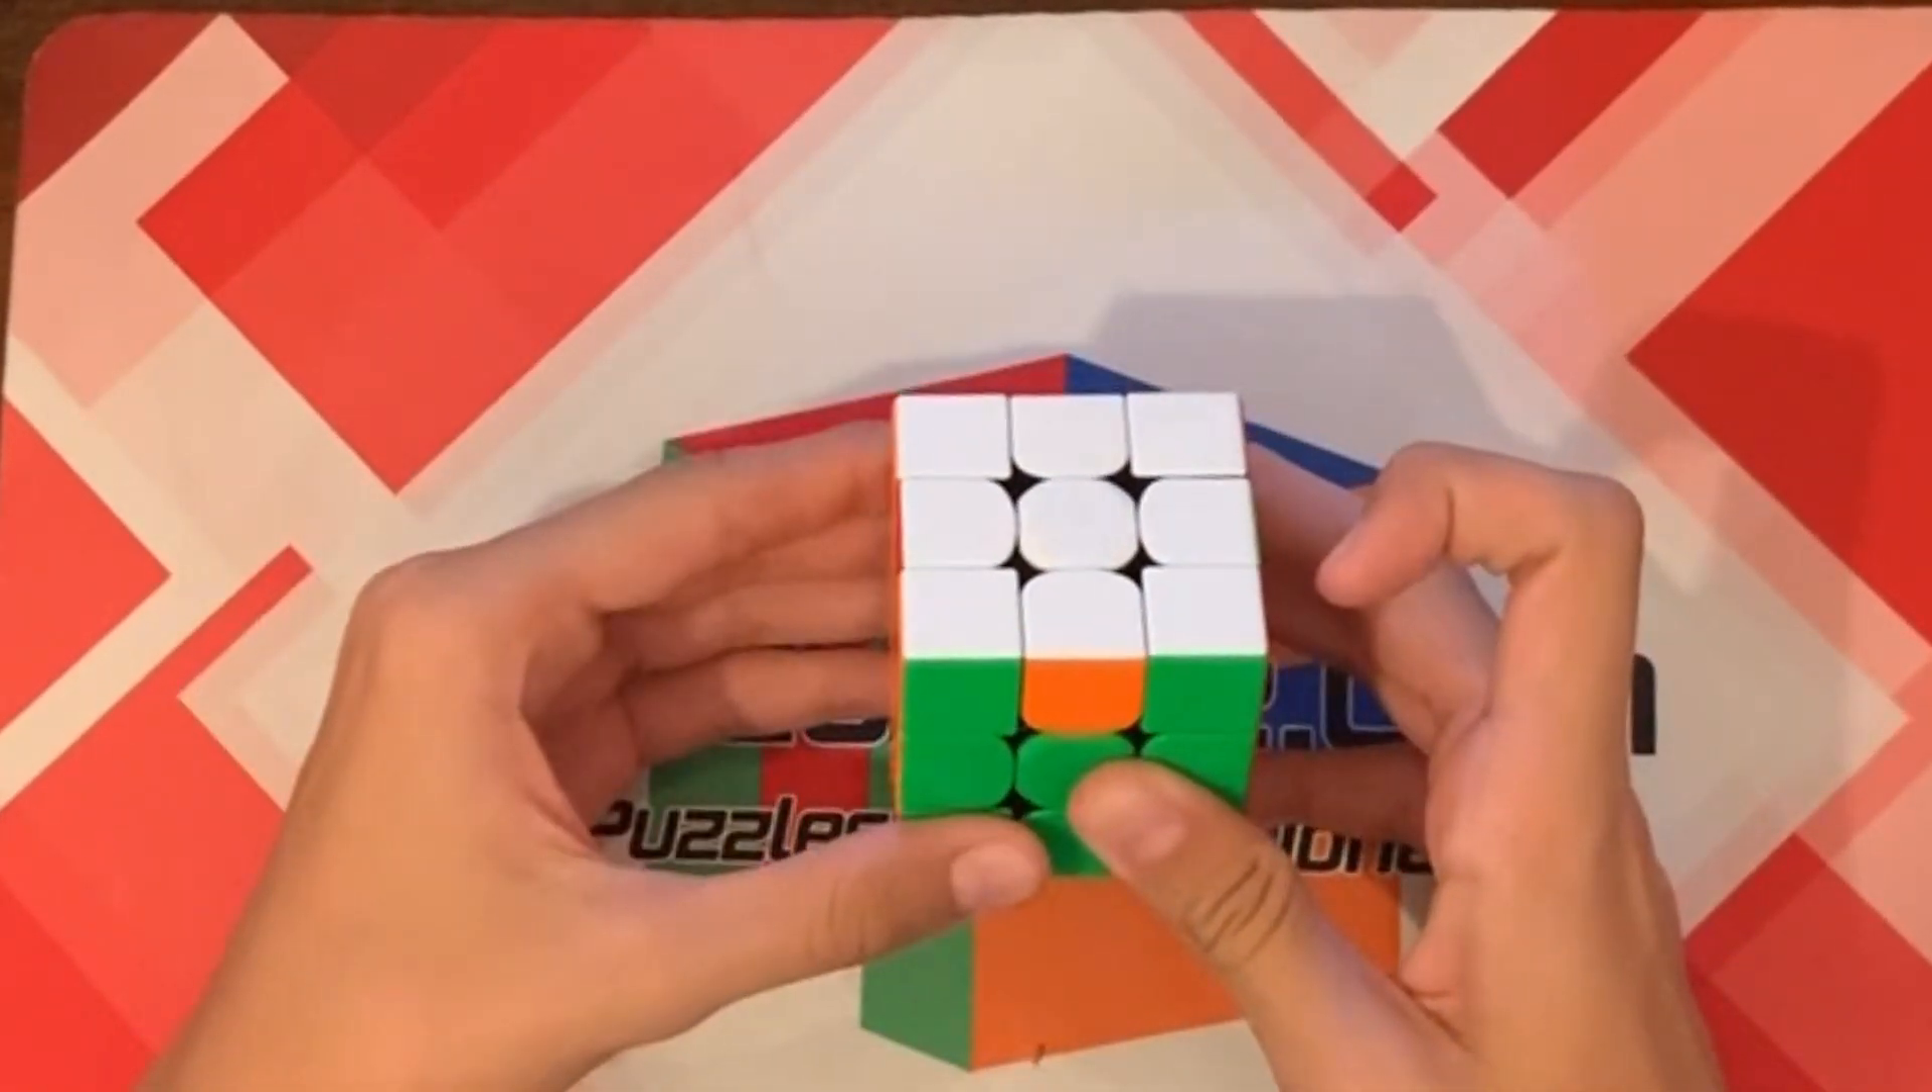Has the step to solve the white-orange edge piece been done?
No.